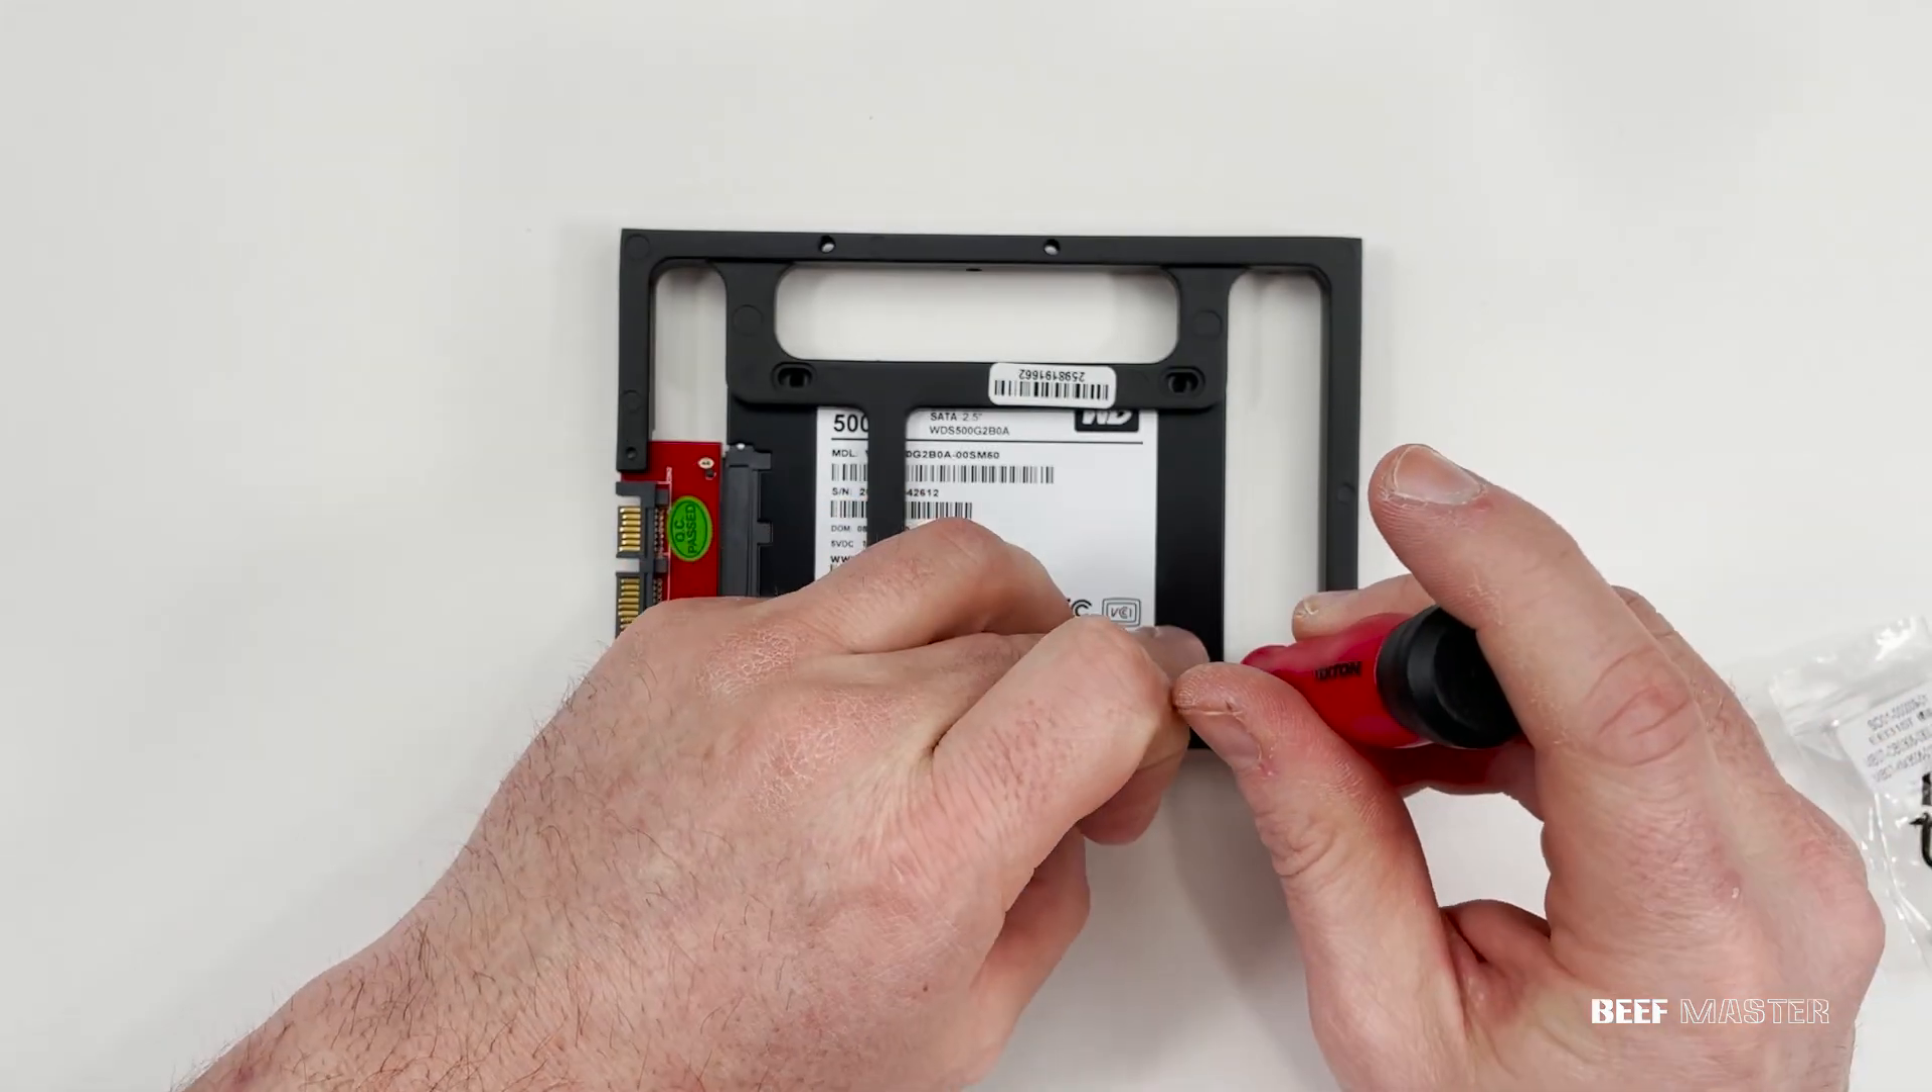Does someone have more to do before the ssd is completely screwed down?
Yes.